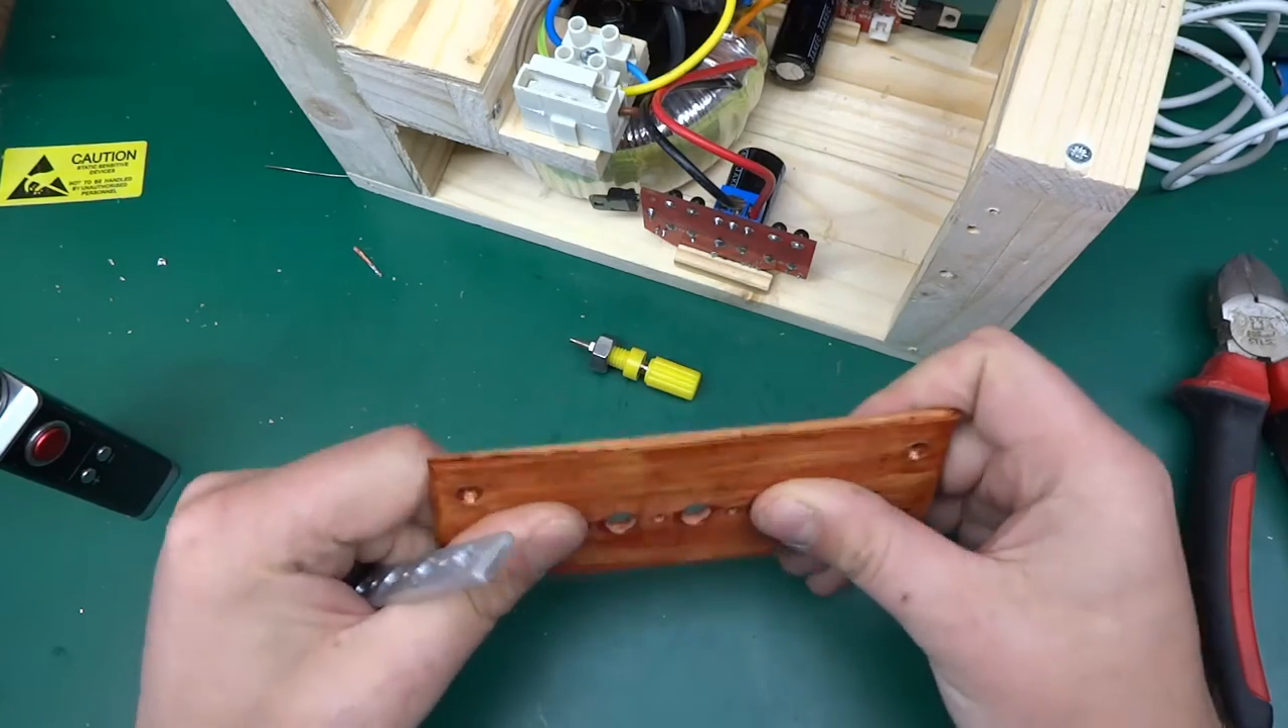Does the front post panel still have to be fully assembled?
Yes.